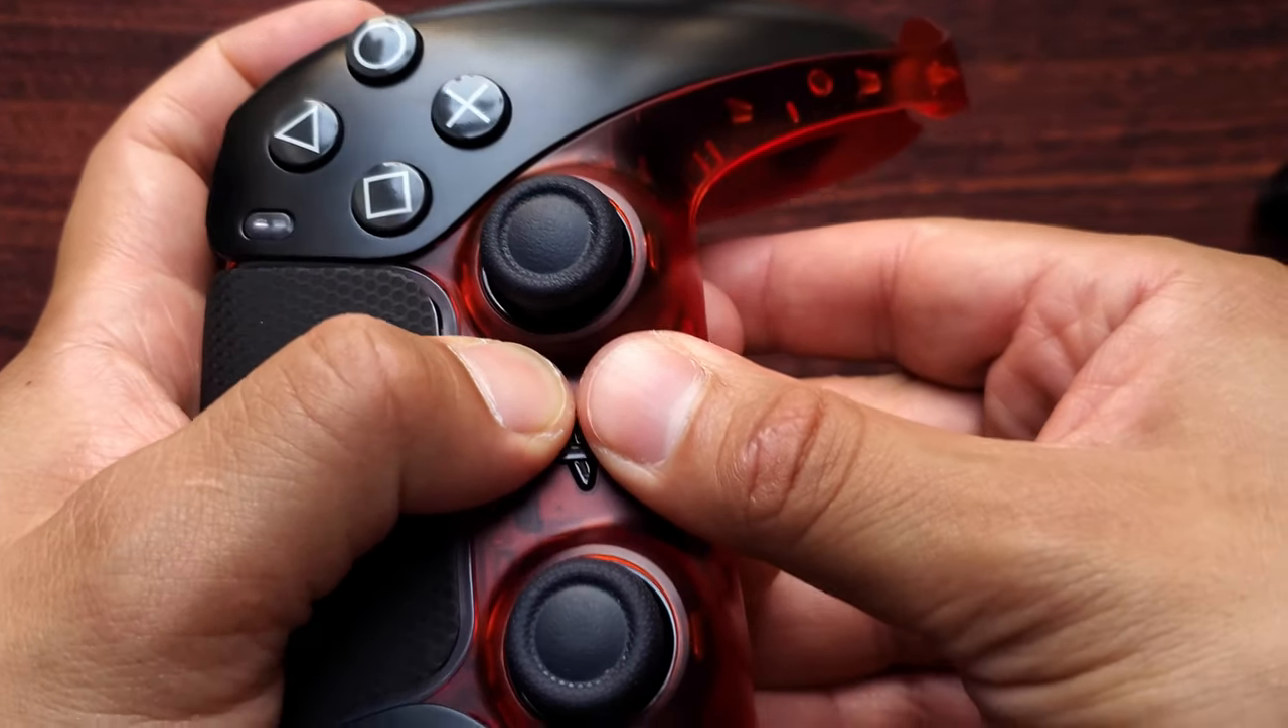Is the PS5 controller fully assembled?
No.